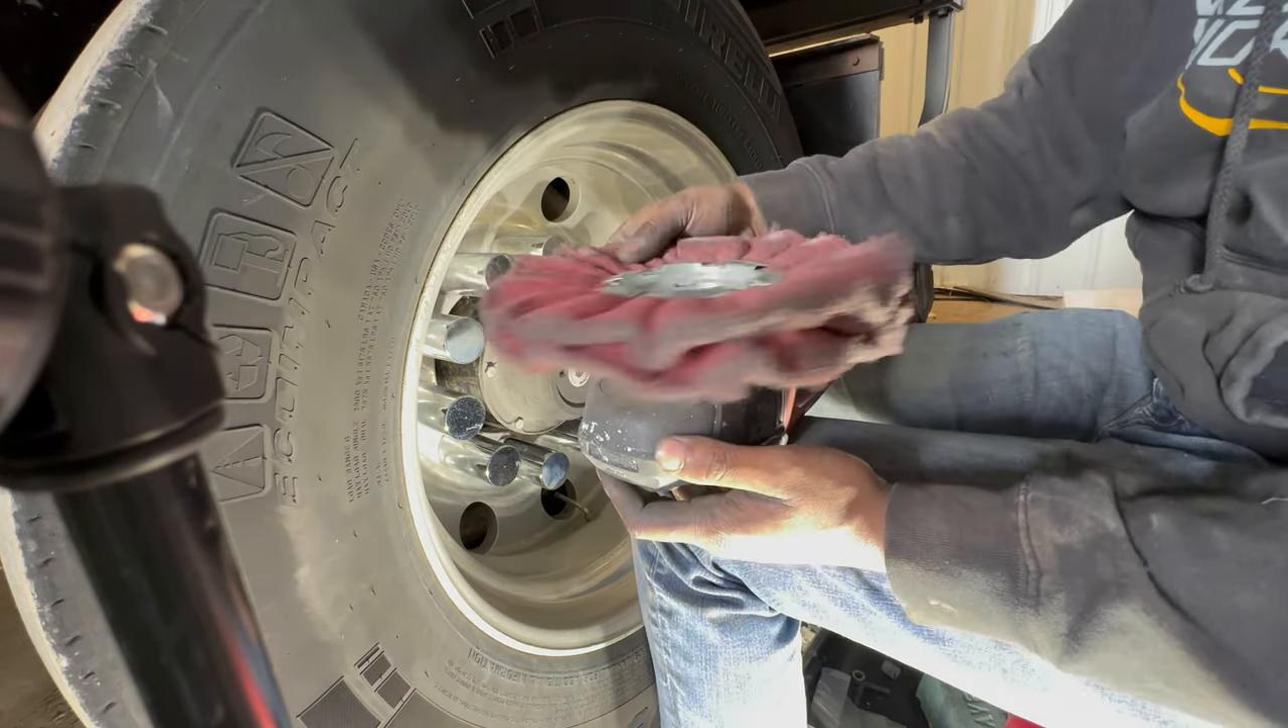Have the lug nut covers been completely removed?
No.